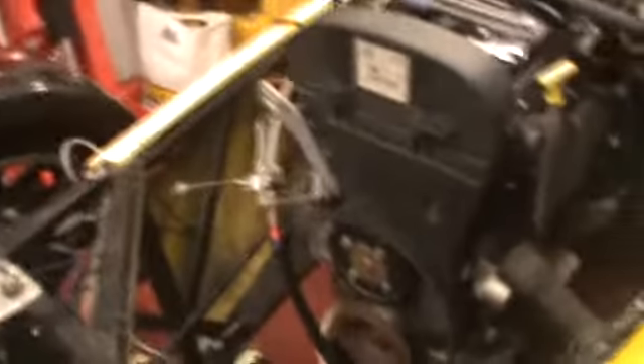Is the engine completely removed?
No.